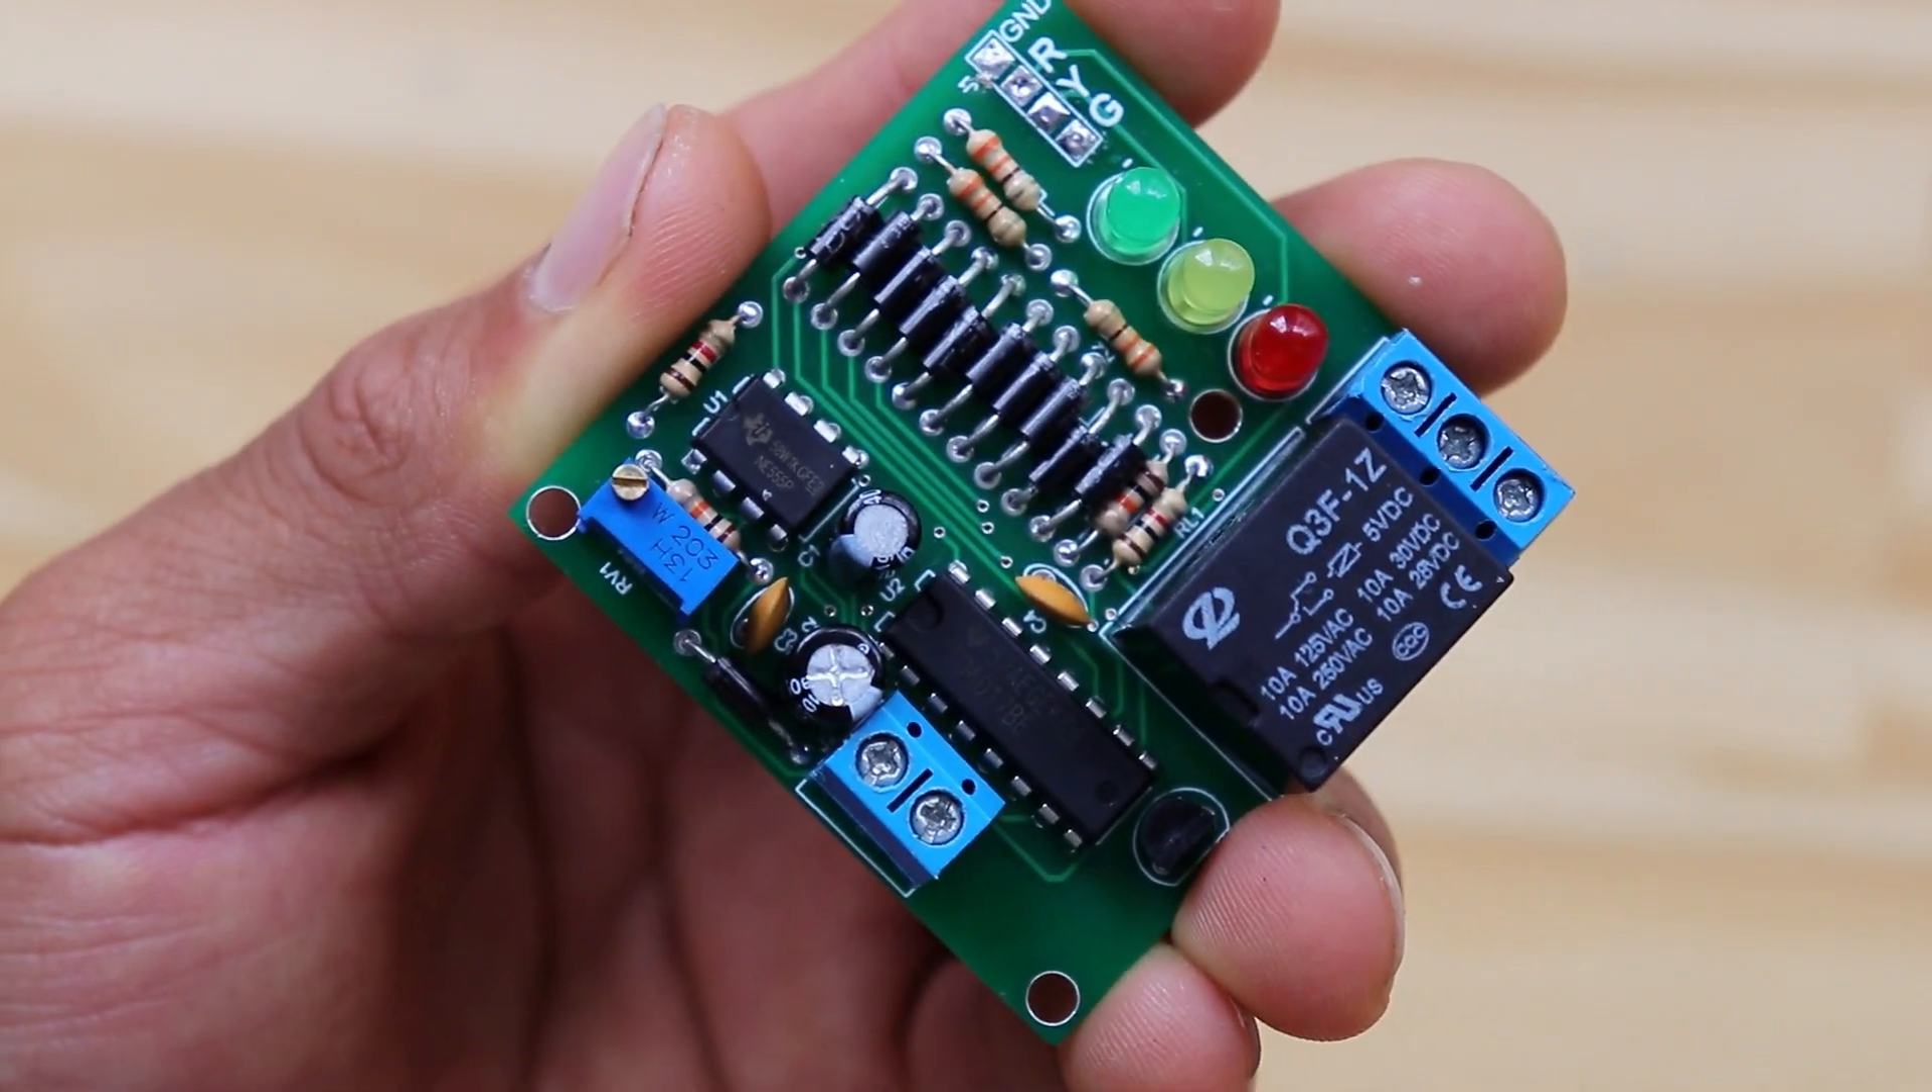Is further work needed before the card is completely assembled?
No.